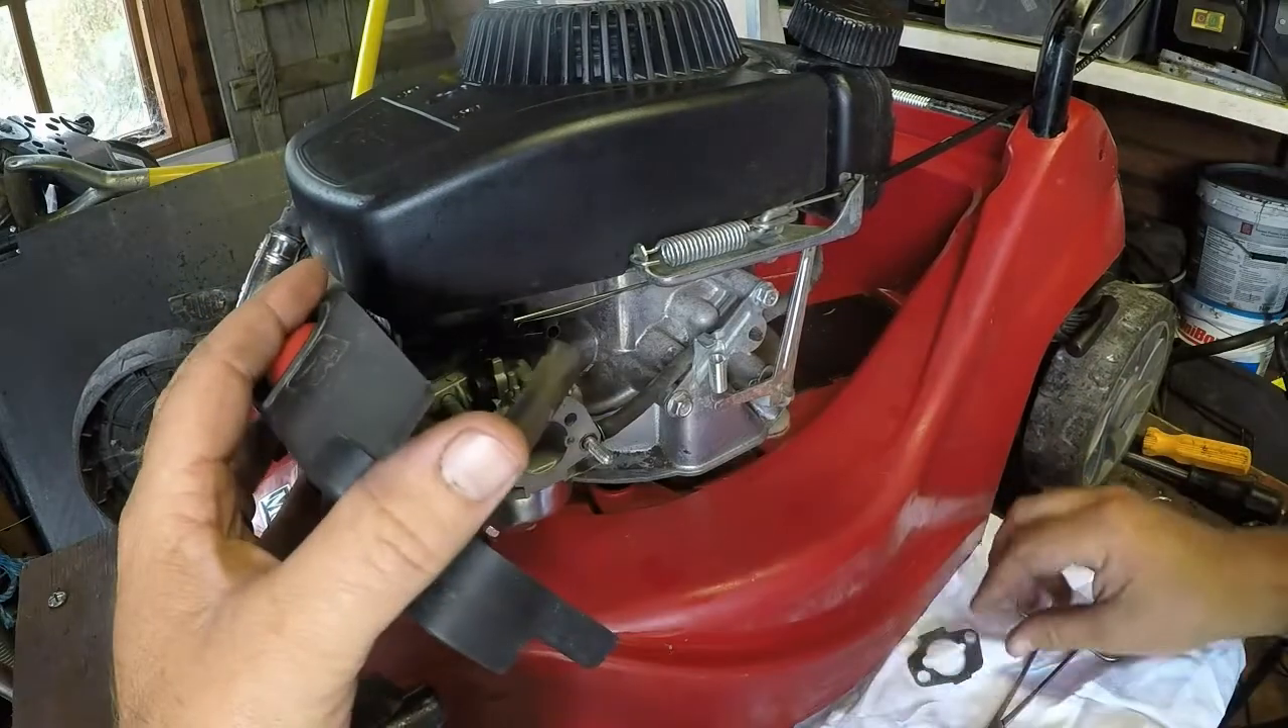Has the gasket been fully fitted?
No.